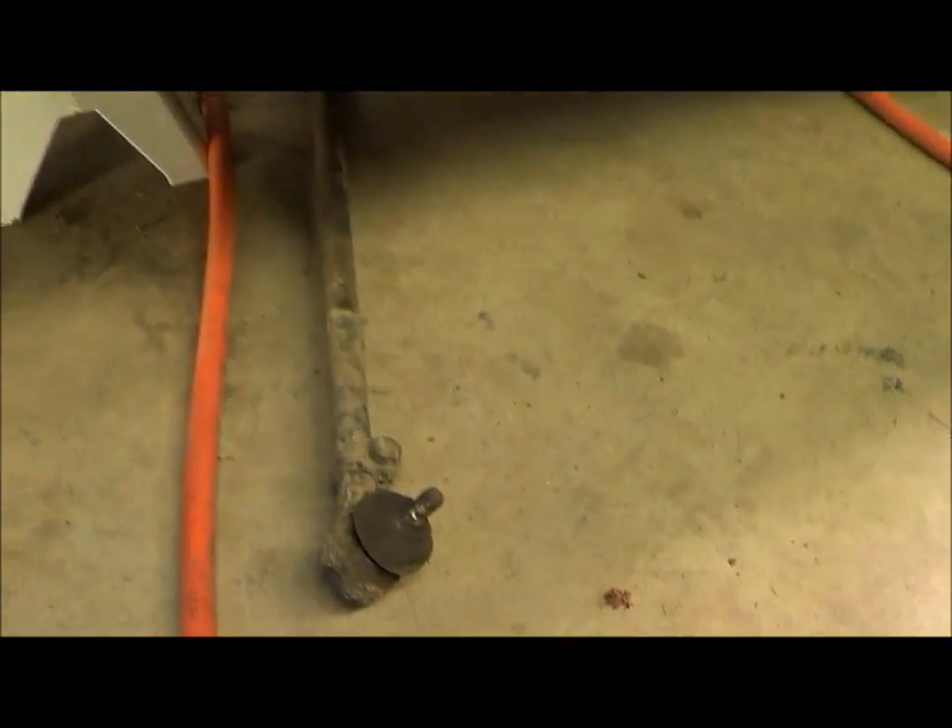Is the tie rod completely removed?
Yes.